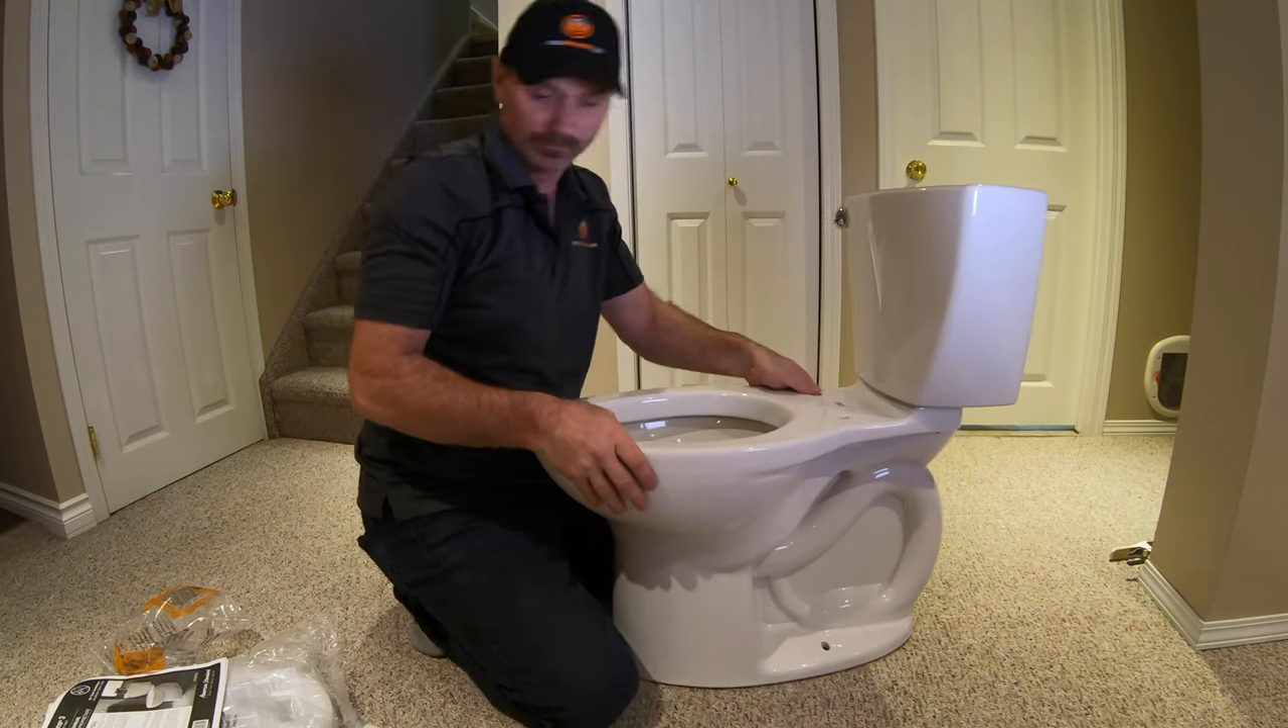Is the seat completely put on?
No.